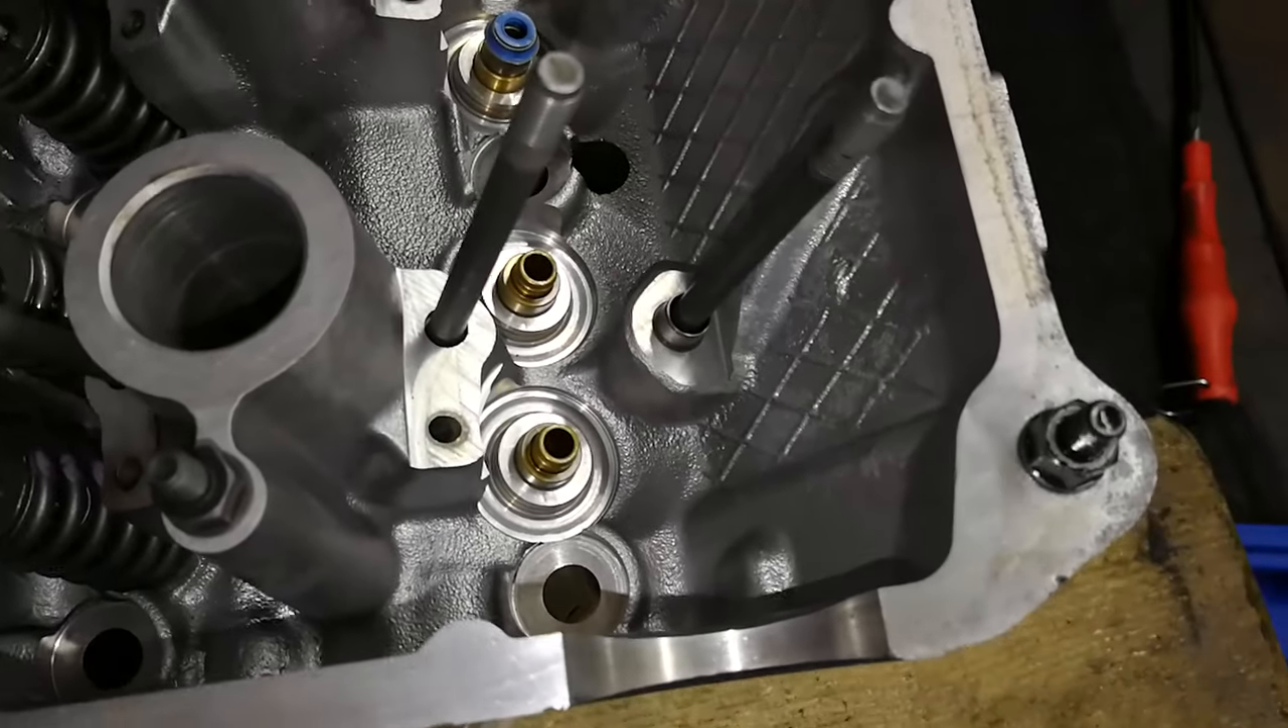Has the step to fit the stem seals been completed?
No.